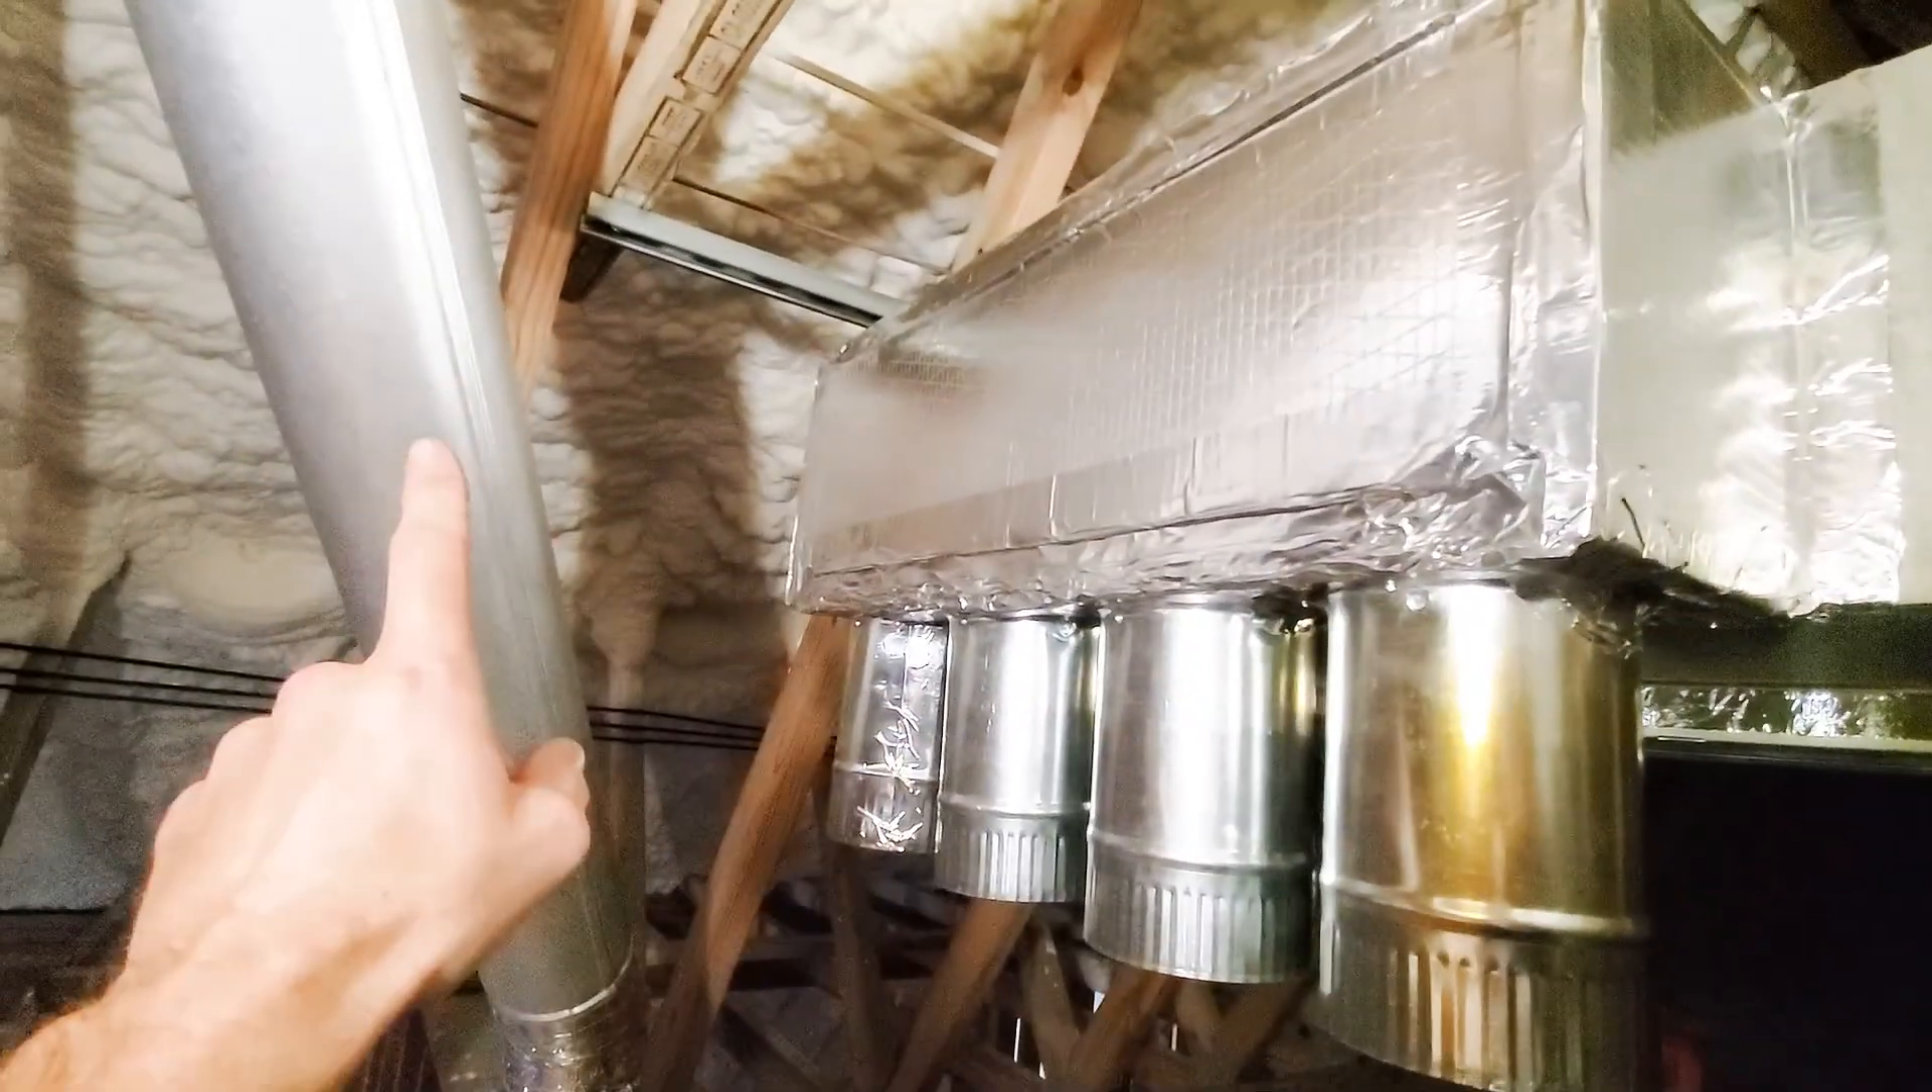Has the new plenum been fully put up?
Yes.